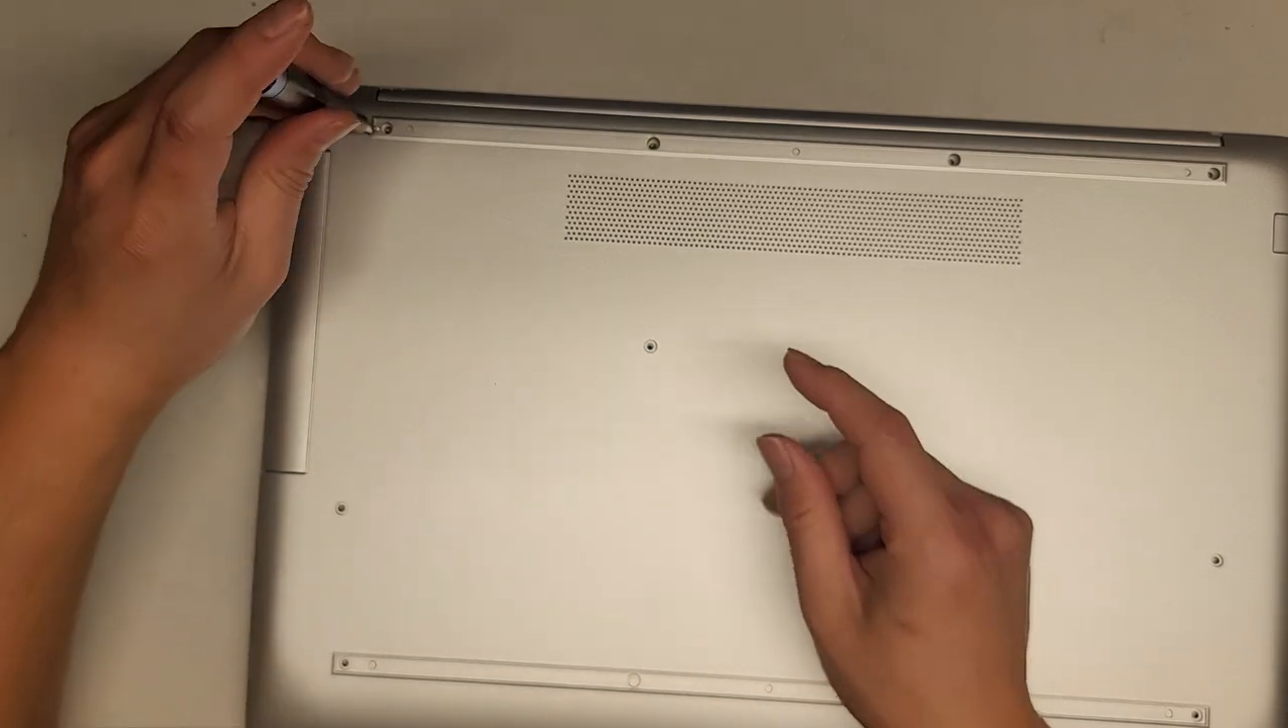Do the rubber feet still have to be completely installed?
Yes.